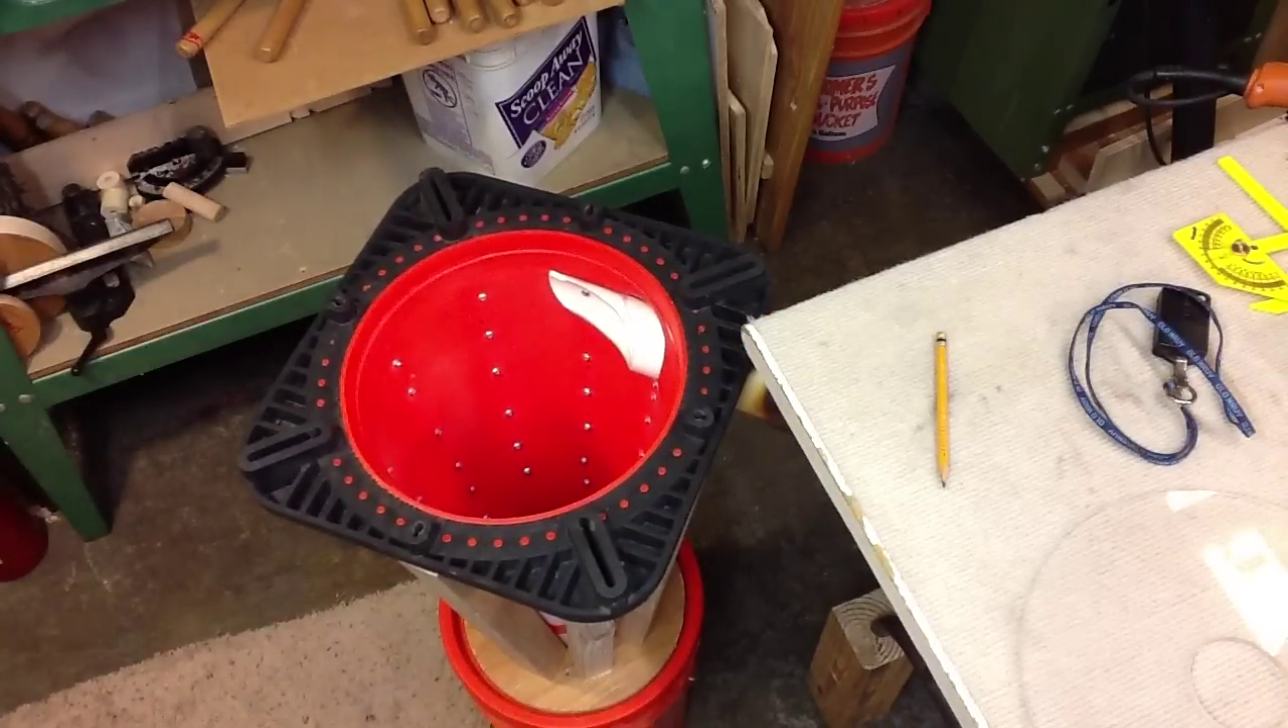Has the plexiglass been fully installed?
No.